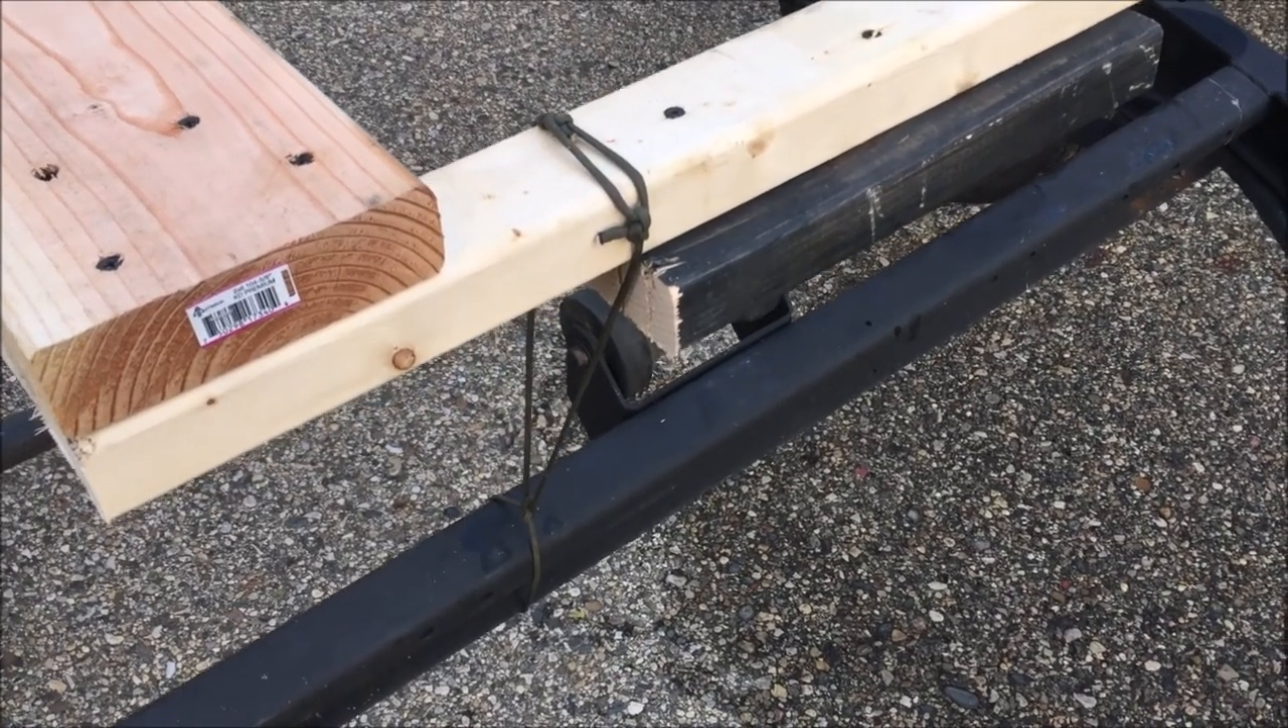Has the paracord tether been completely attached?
Yes.